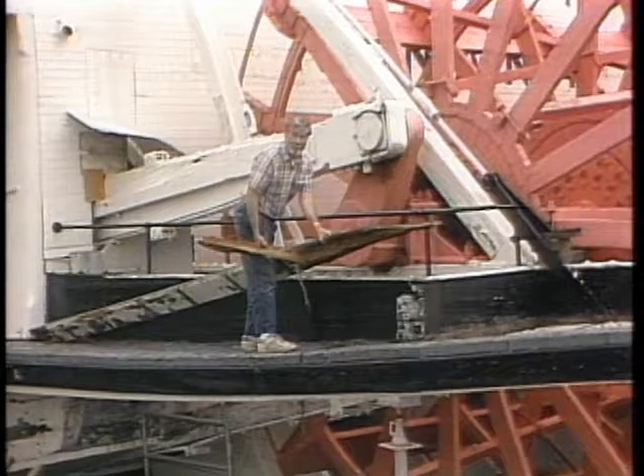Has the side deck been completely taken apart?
No.